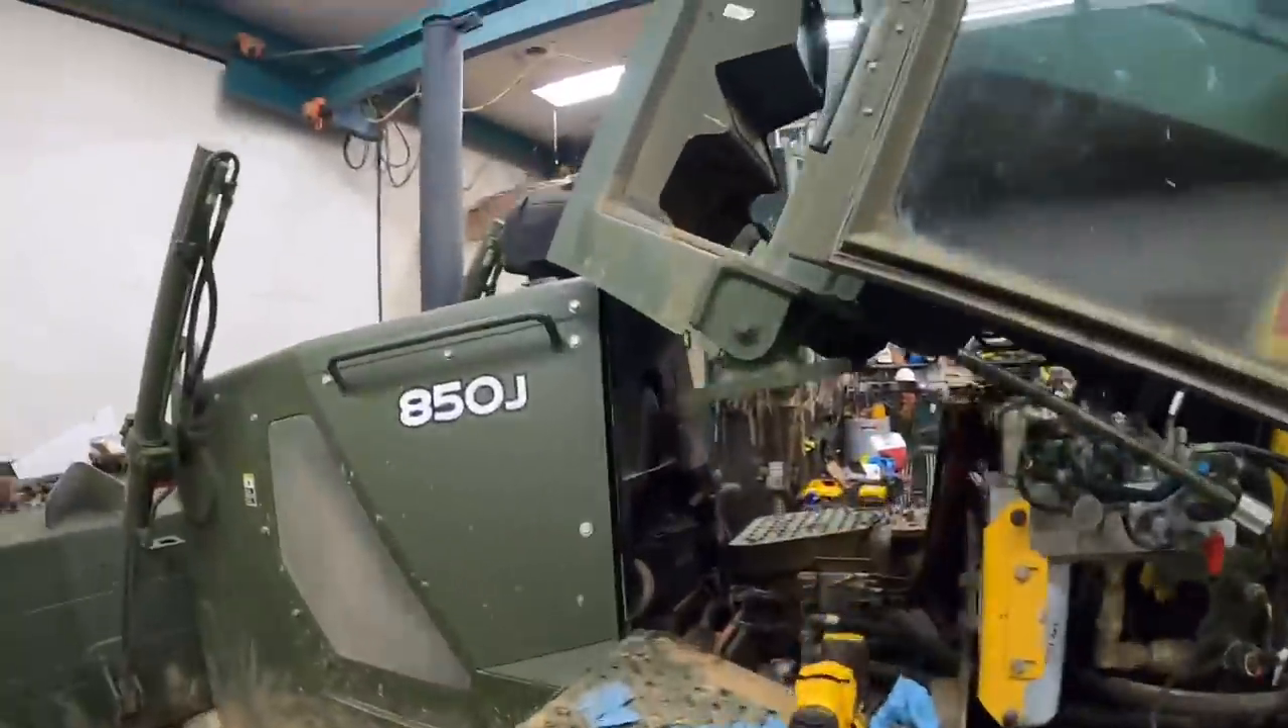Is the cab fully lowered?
No.